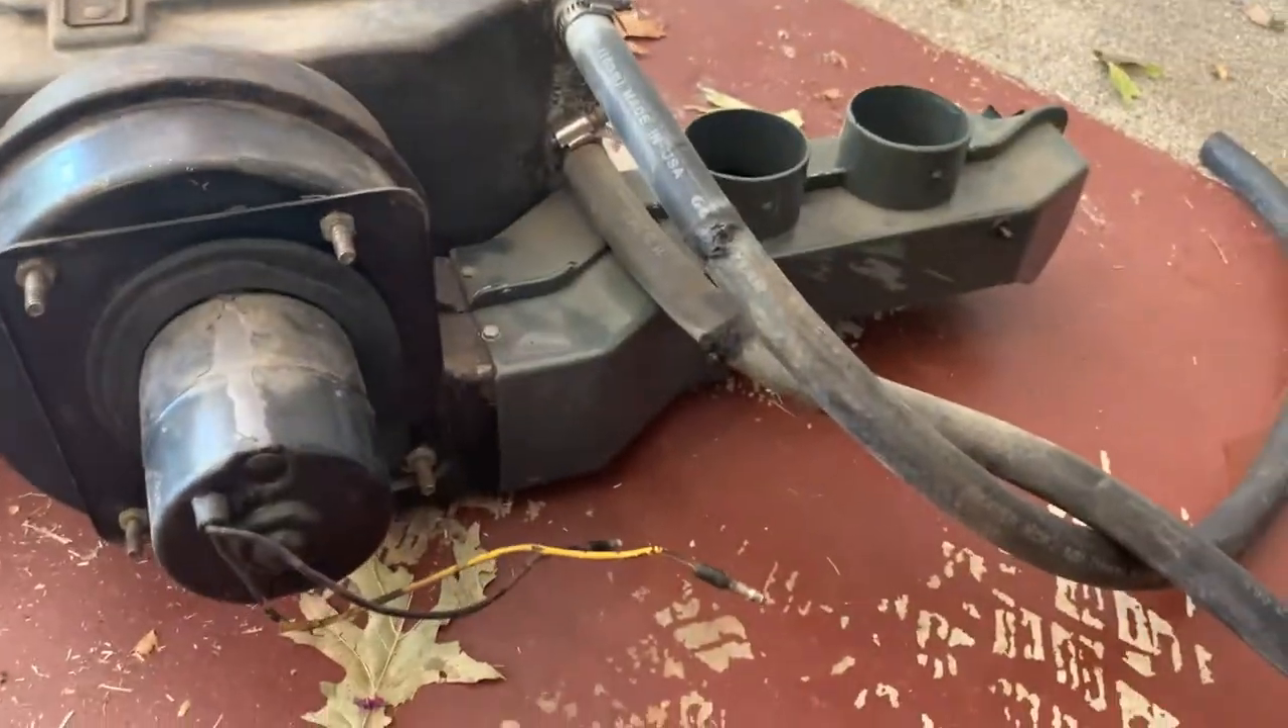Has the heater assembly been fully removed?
Yes.